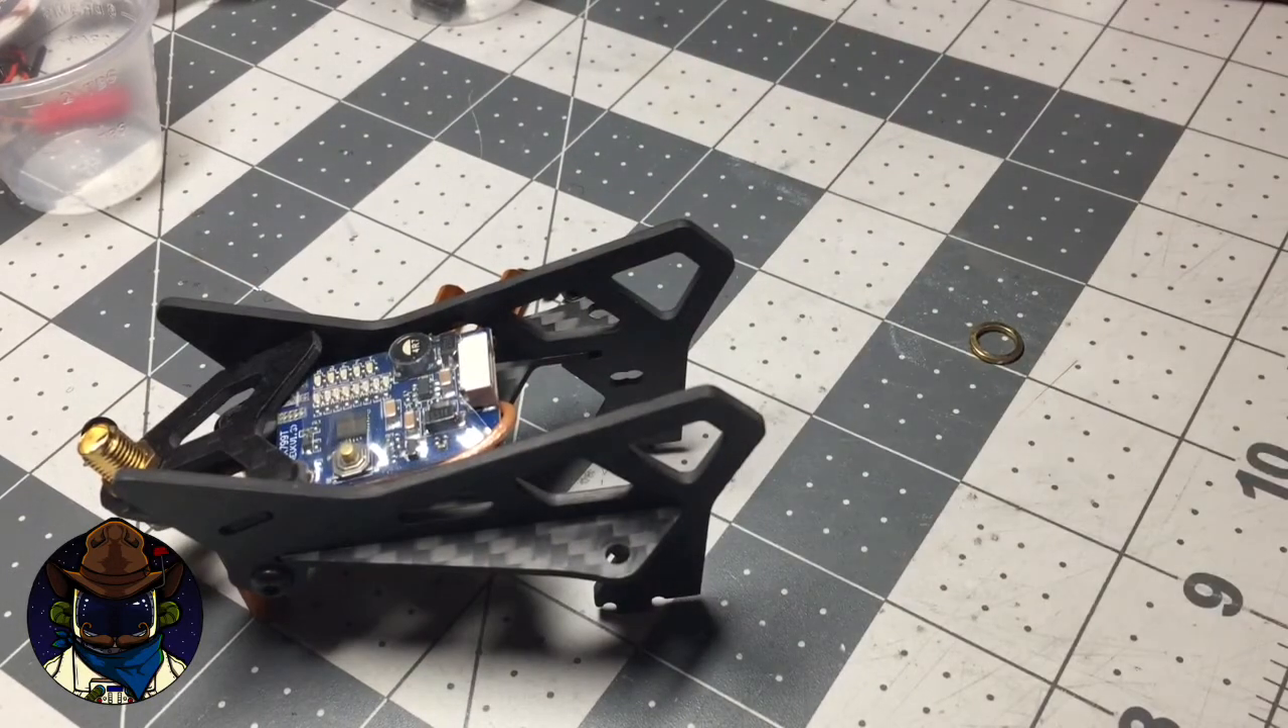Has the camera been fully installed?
No.